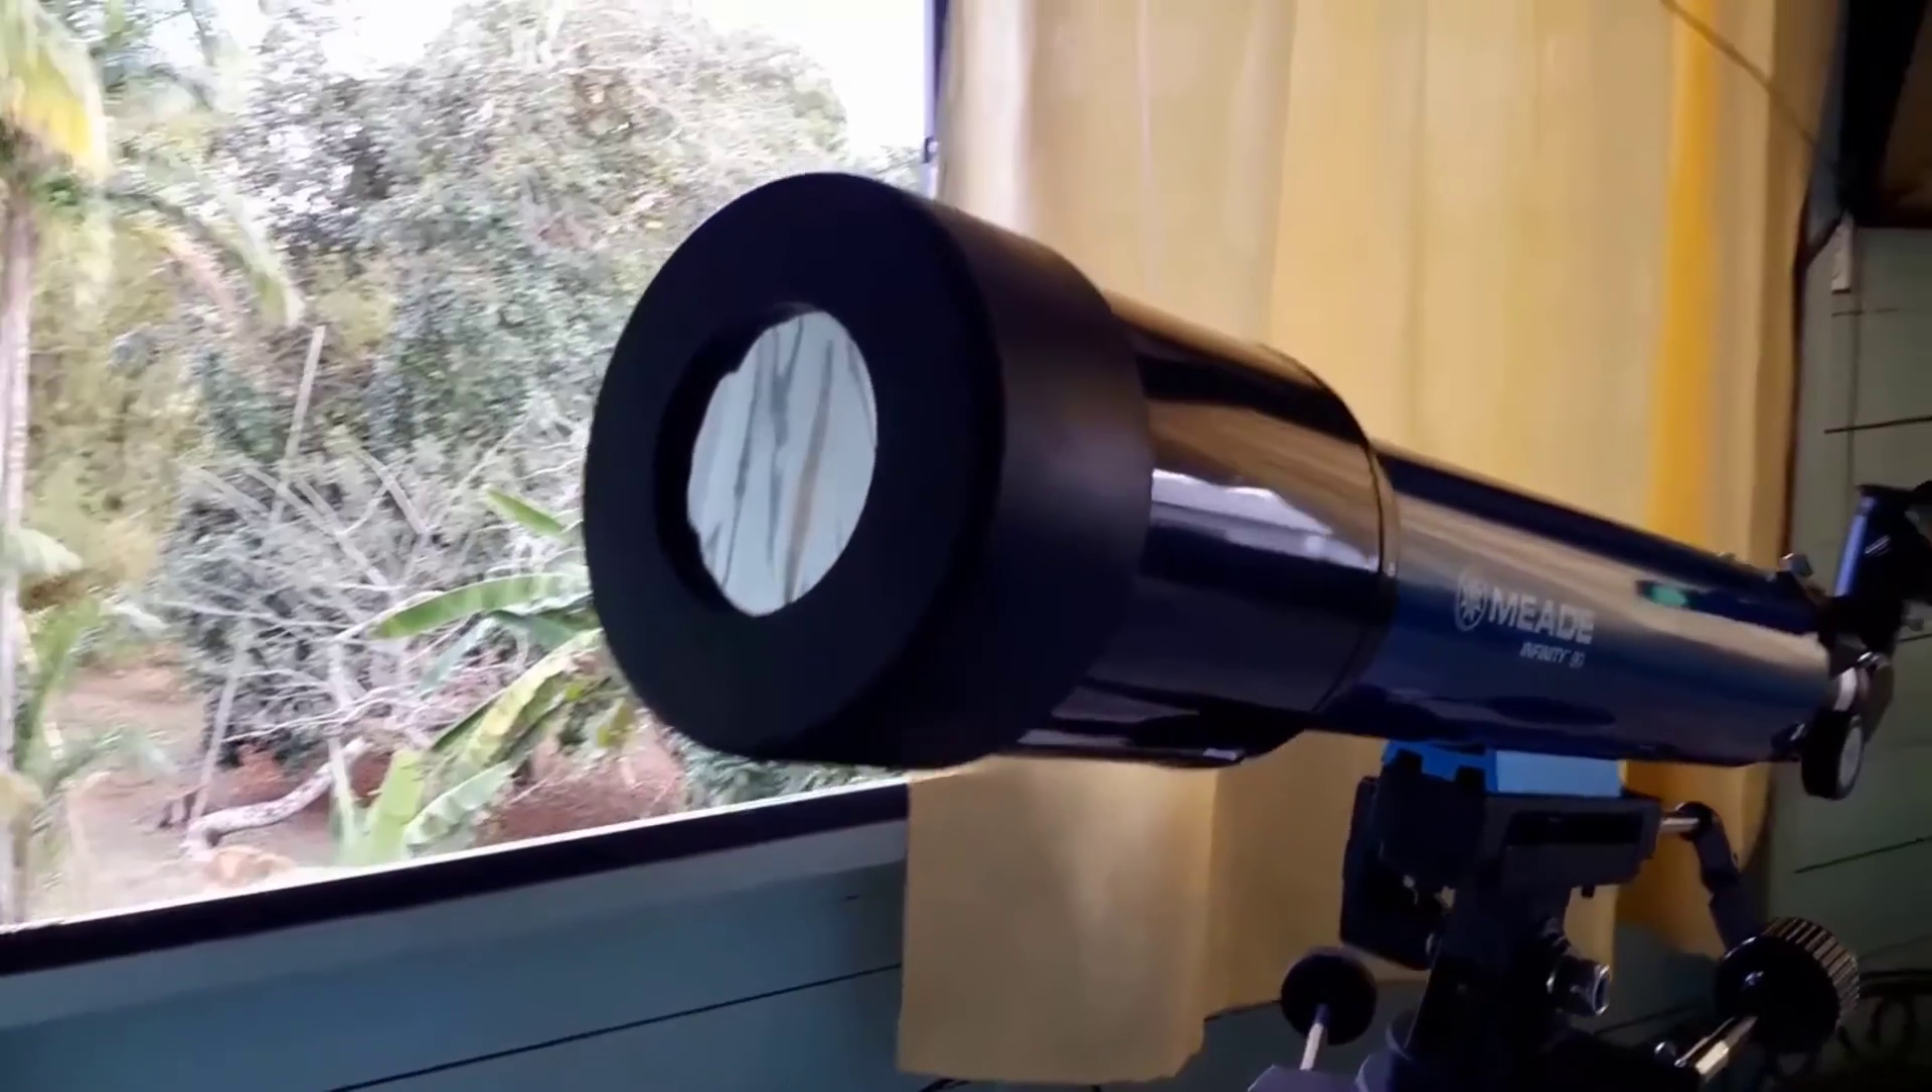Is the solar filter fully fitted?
Yes.